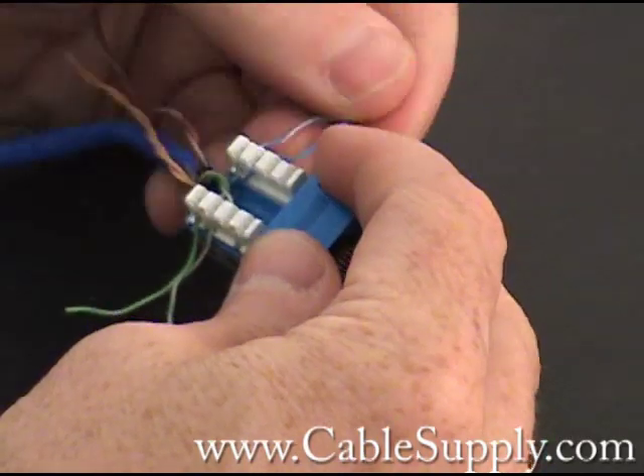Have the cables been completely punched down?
No.